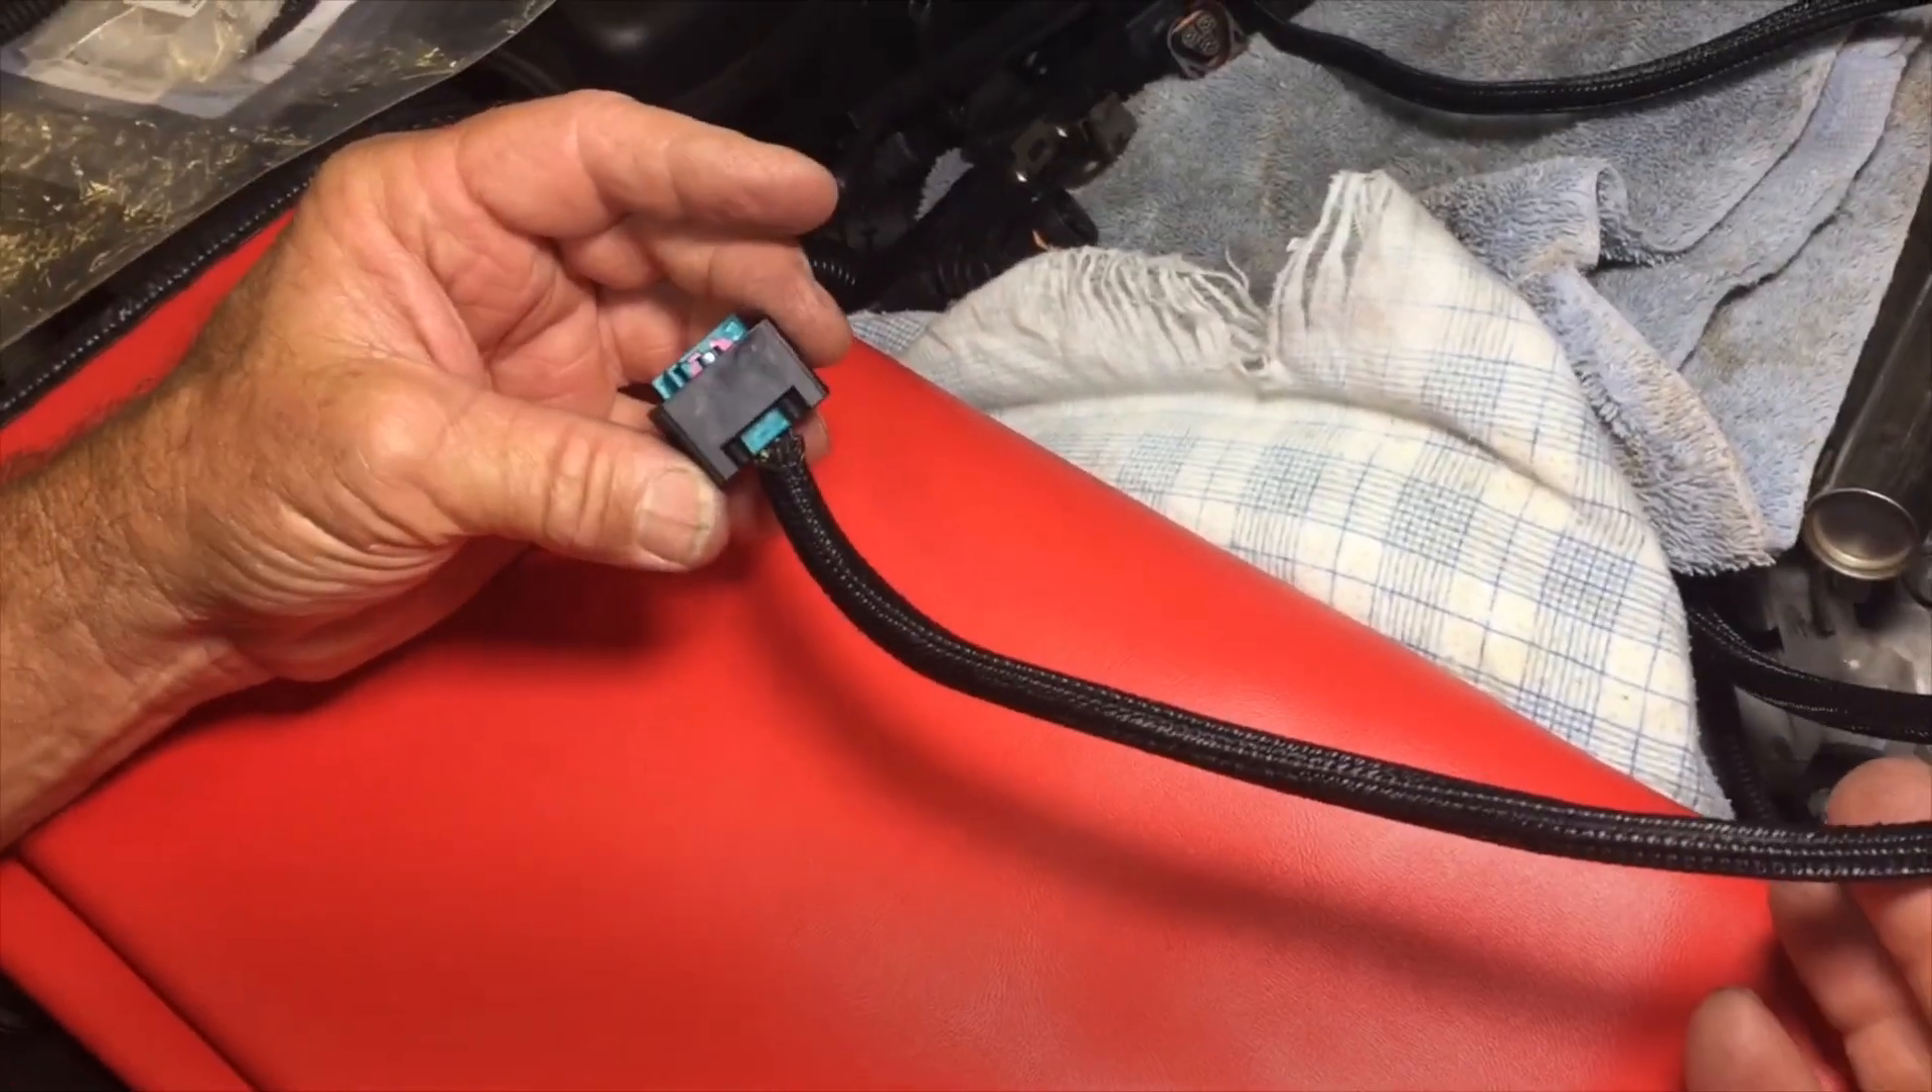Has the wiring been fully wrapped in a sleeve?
Yes.